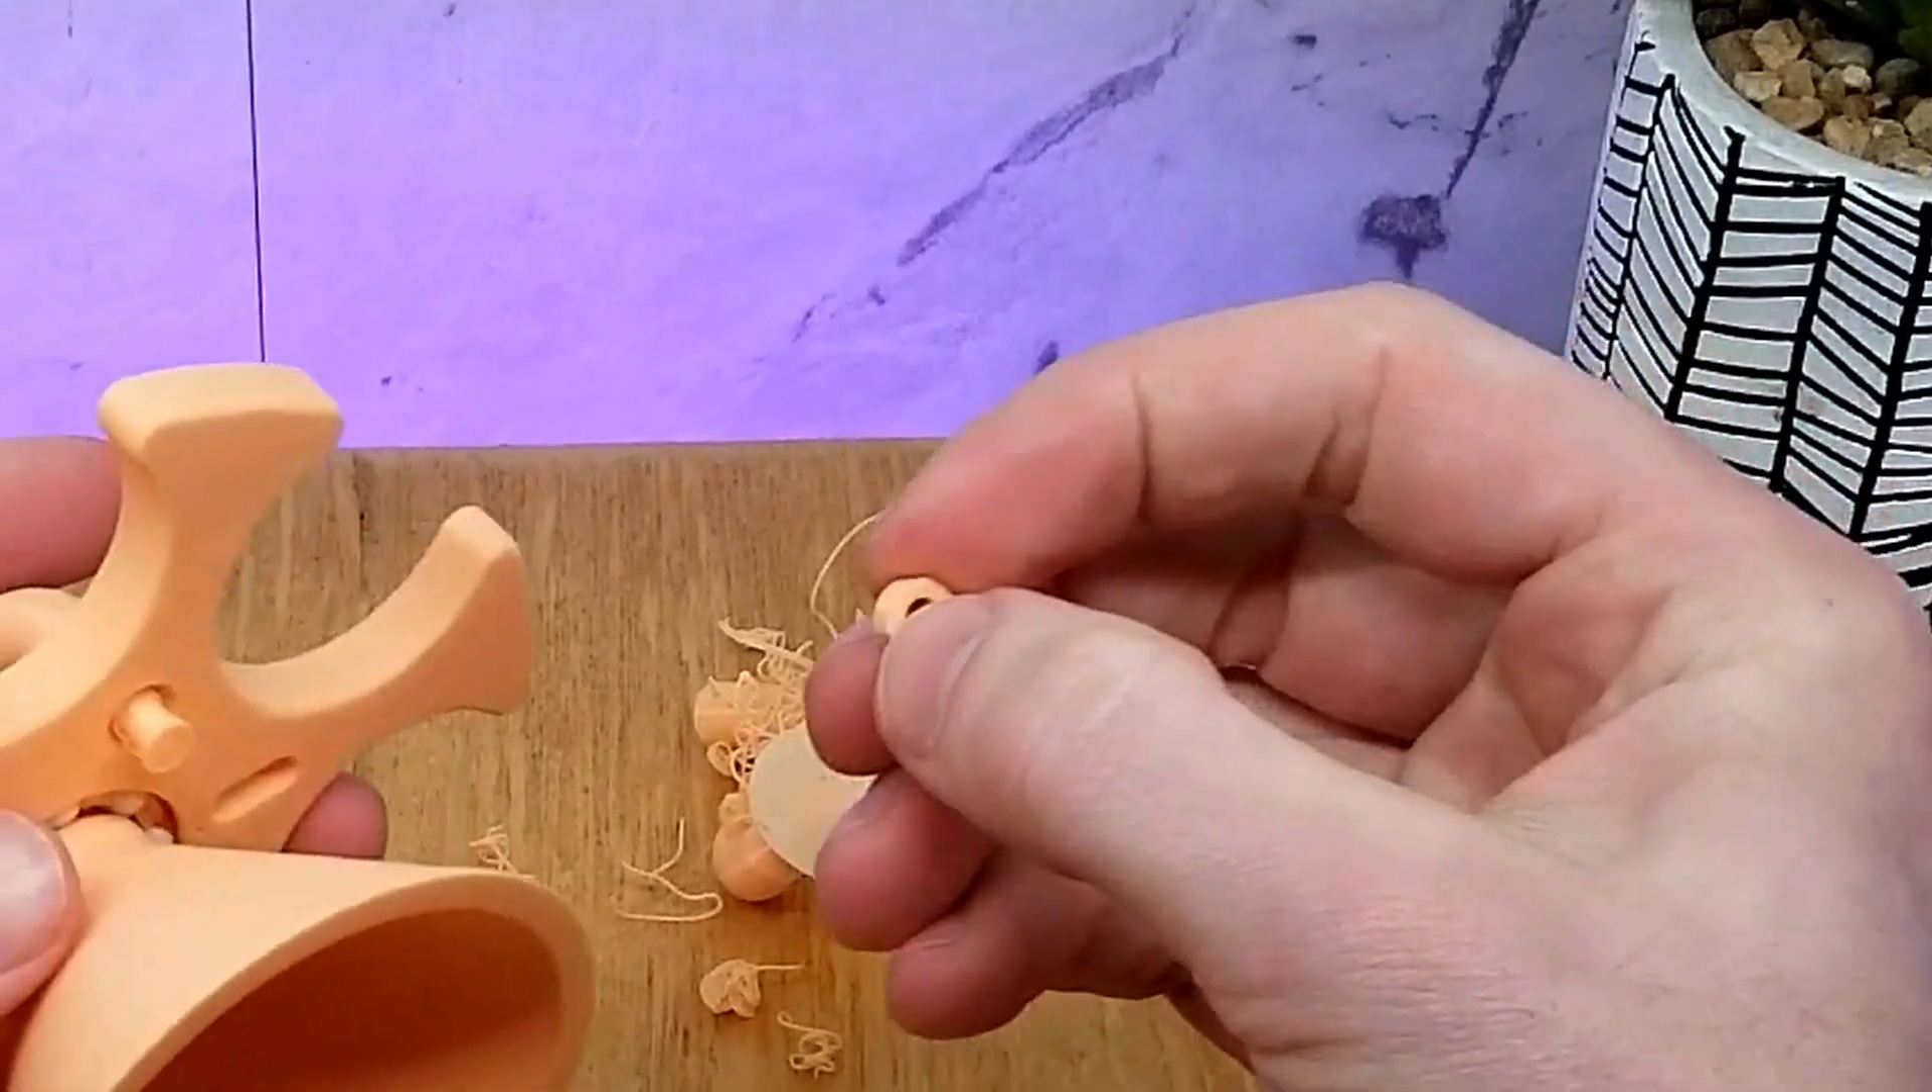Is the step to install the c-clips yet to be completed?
Yes.